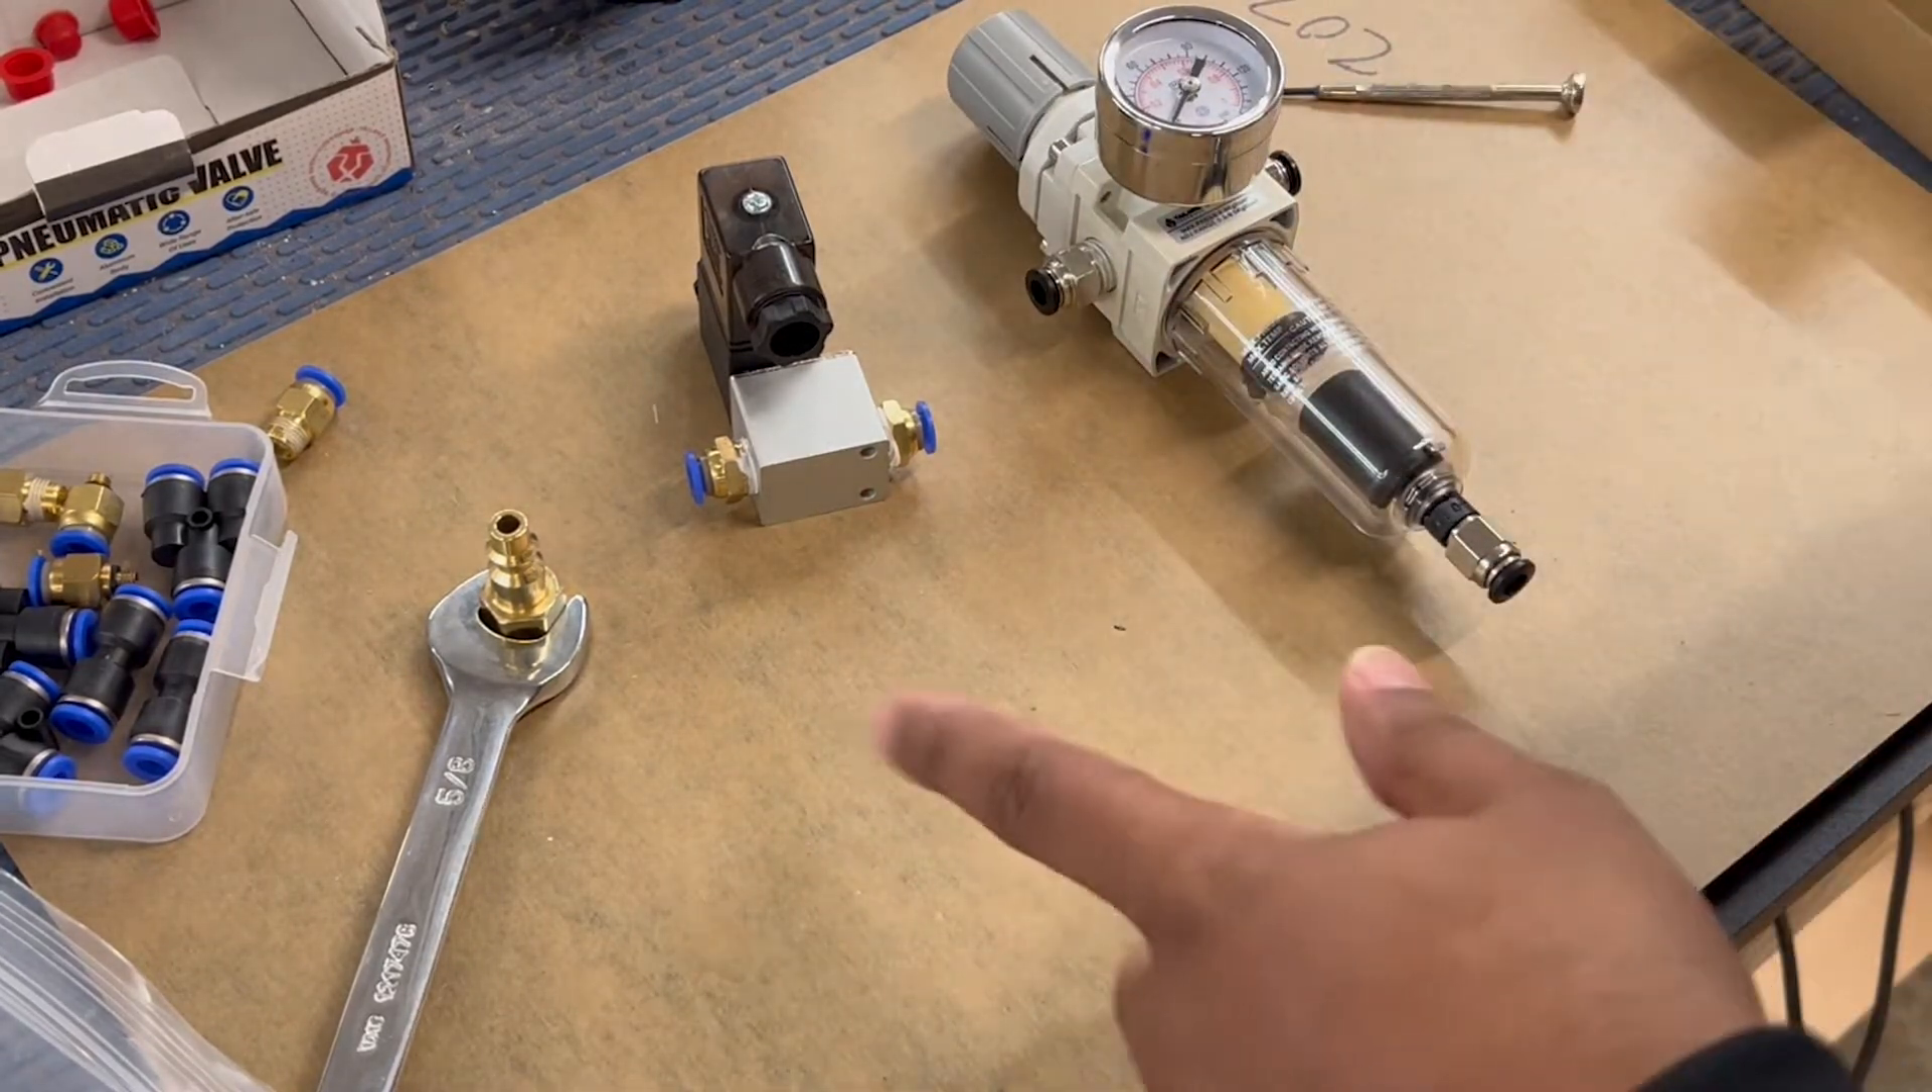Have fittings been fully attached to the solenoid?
Yes.